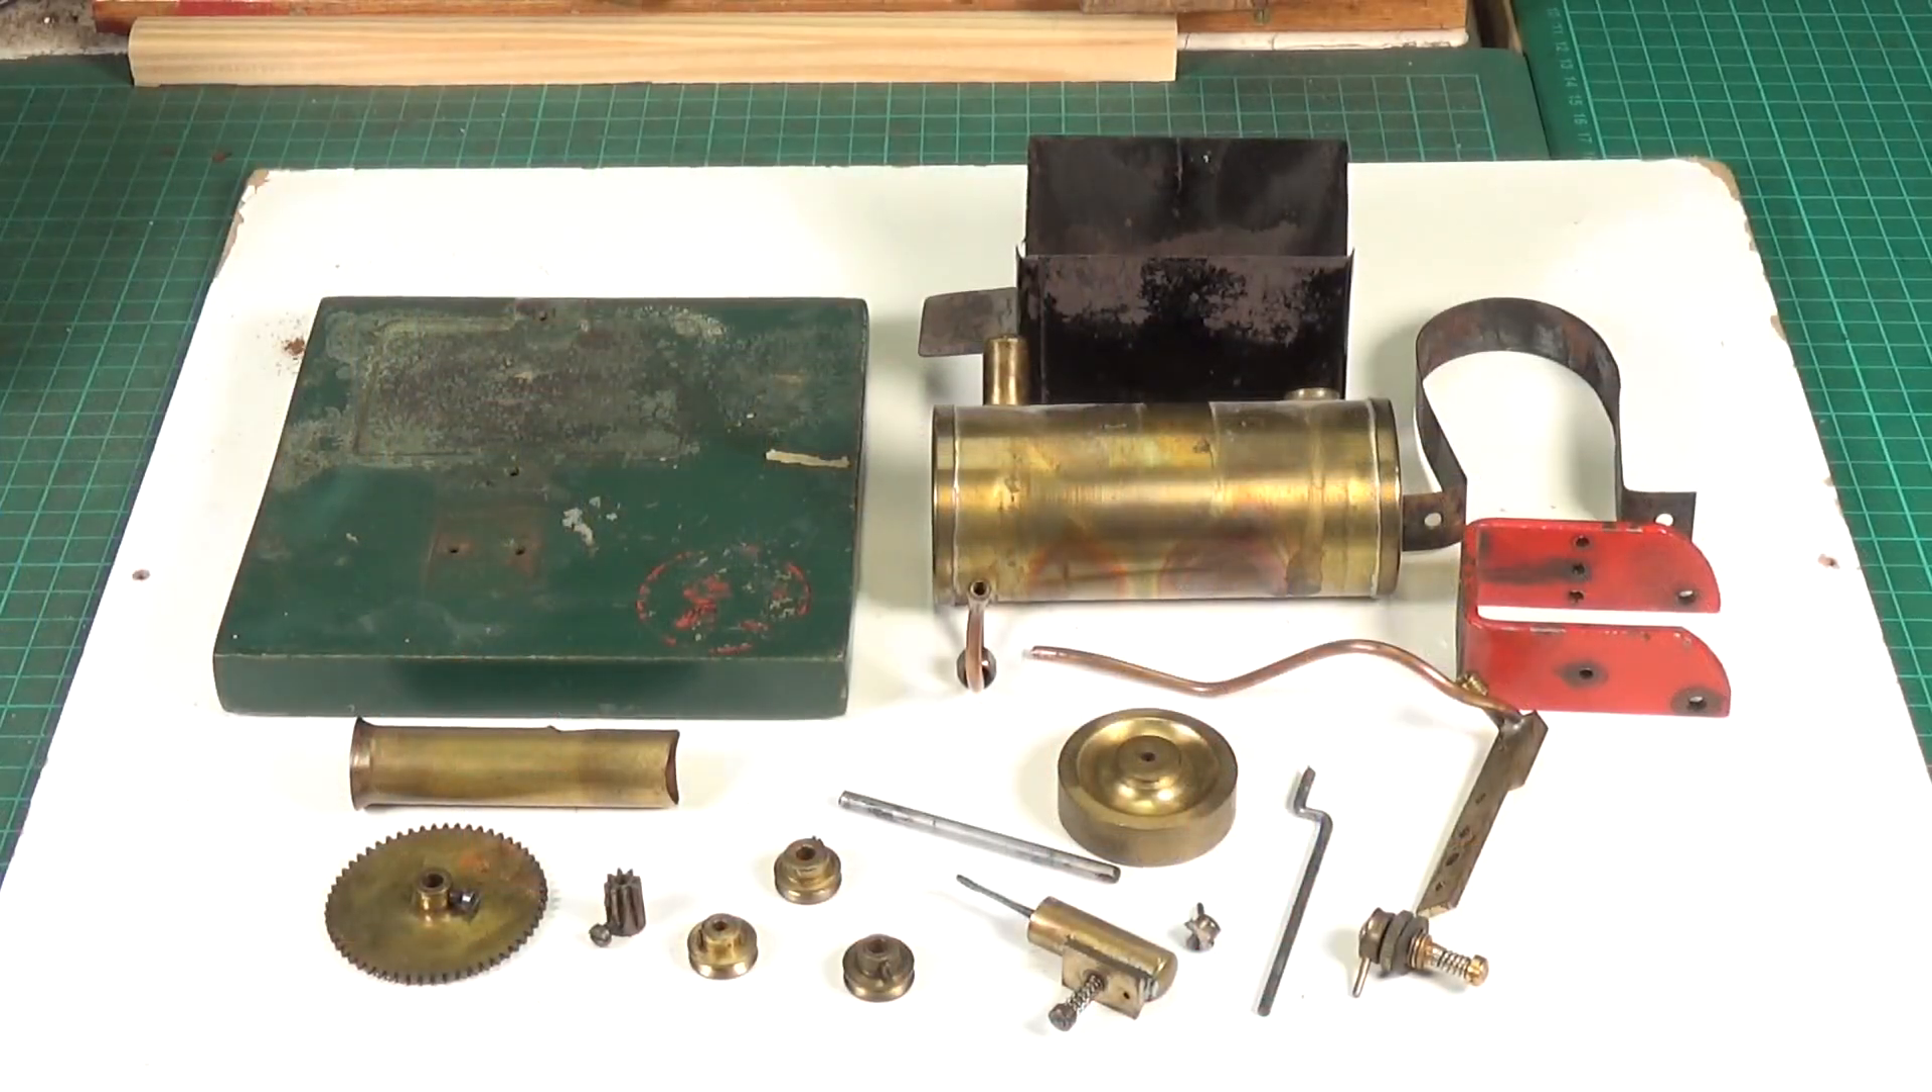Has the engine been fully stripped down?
Yes.